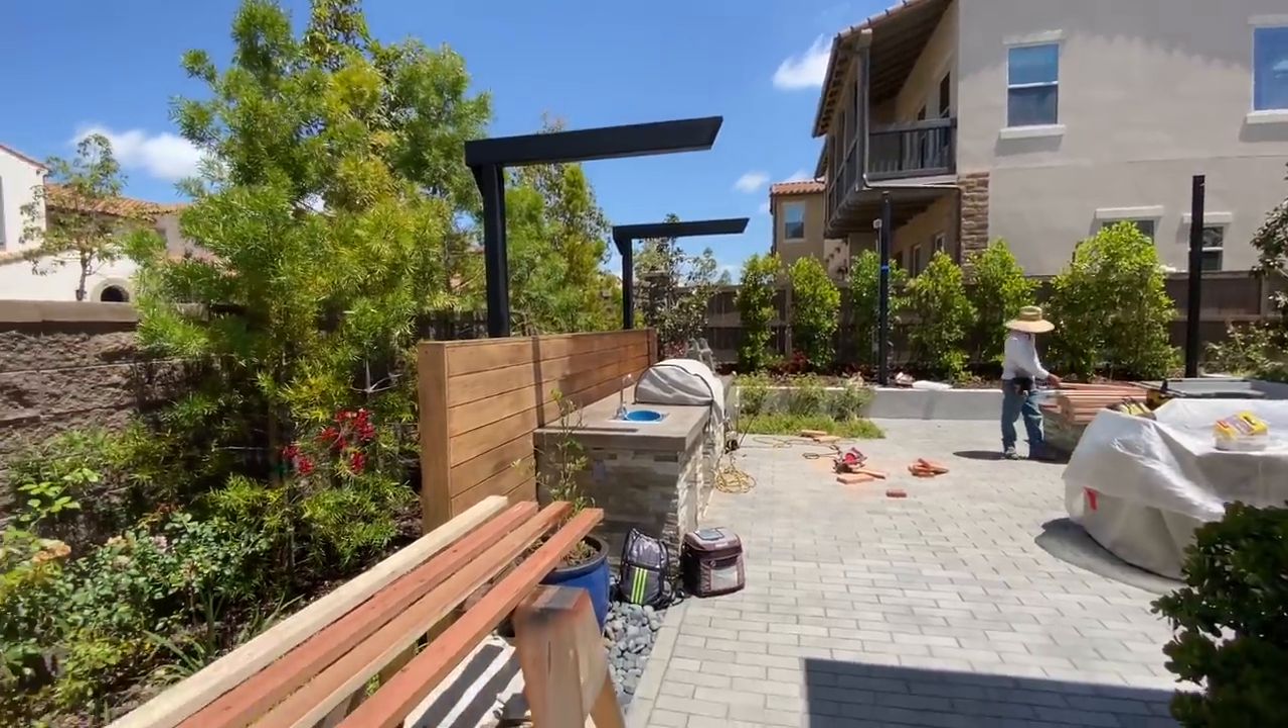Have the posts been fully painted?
Yes.